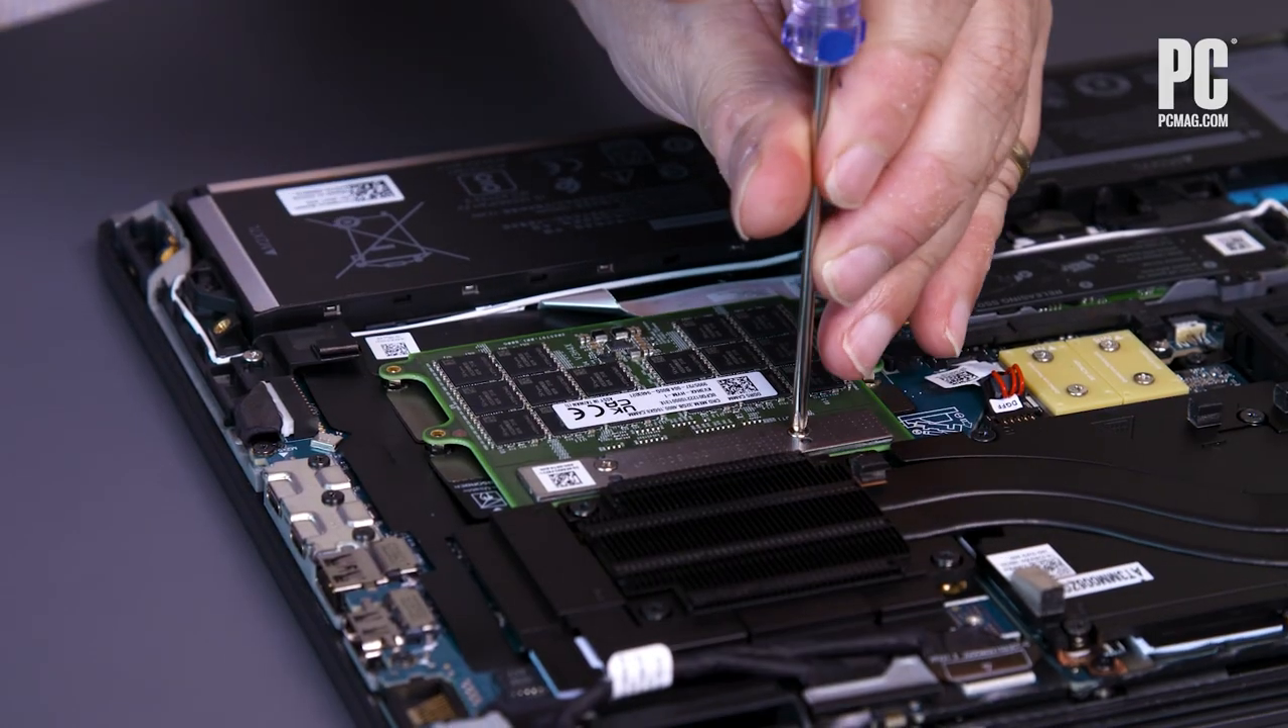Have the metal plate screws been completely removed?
No.